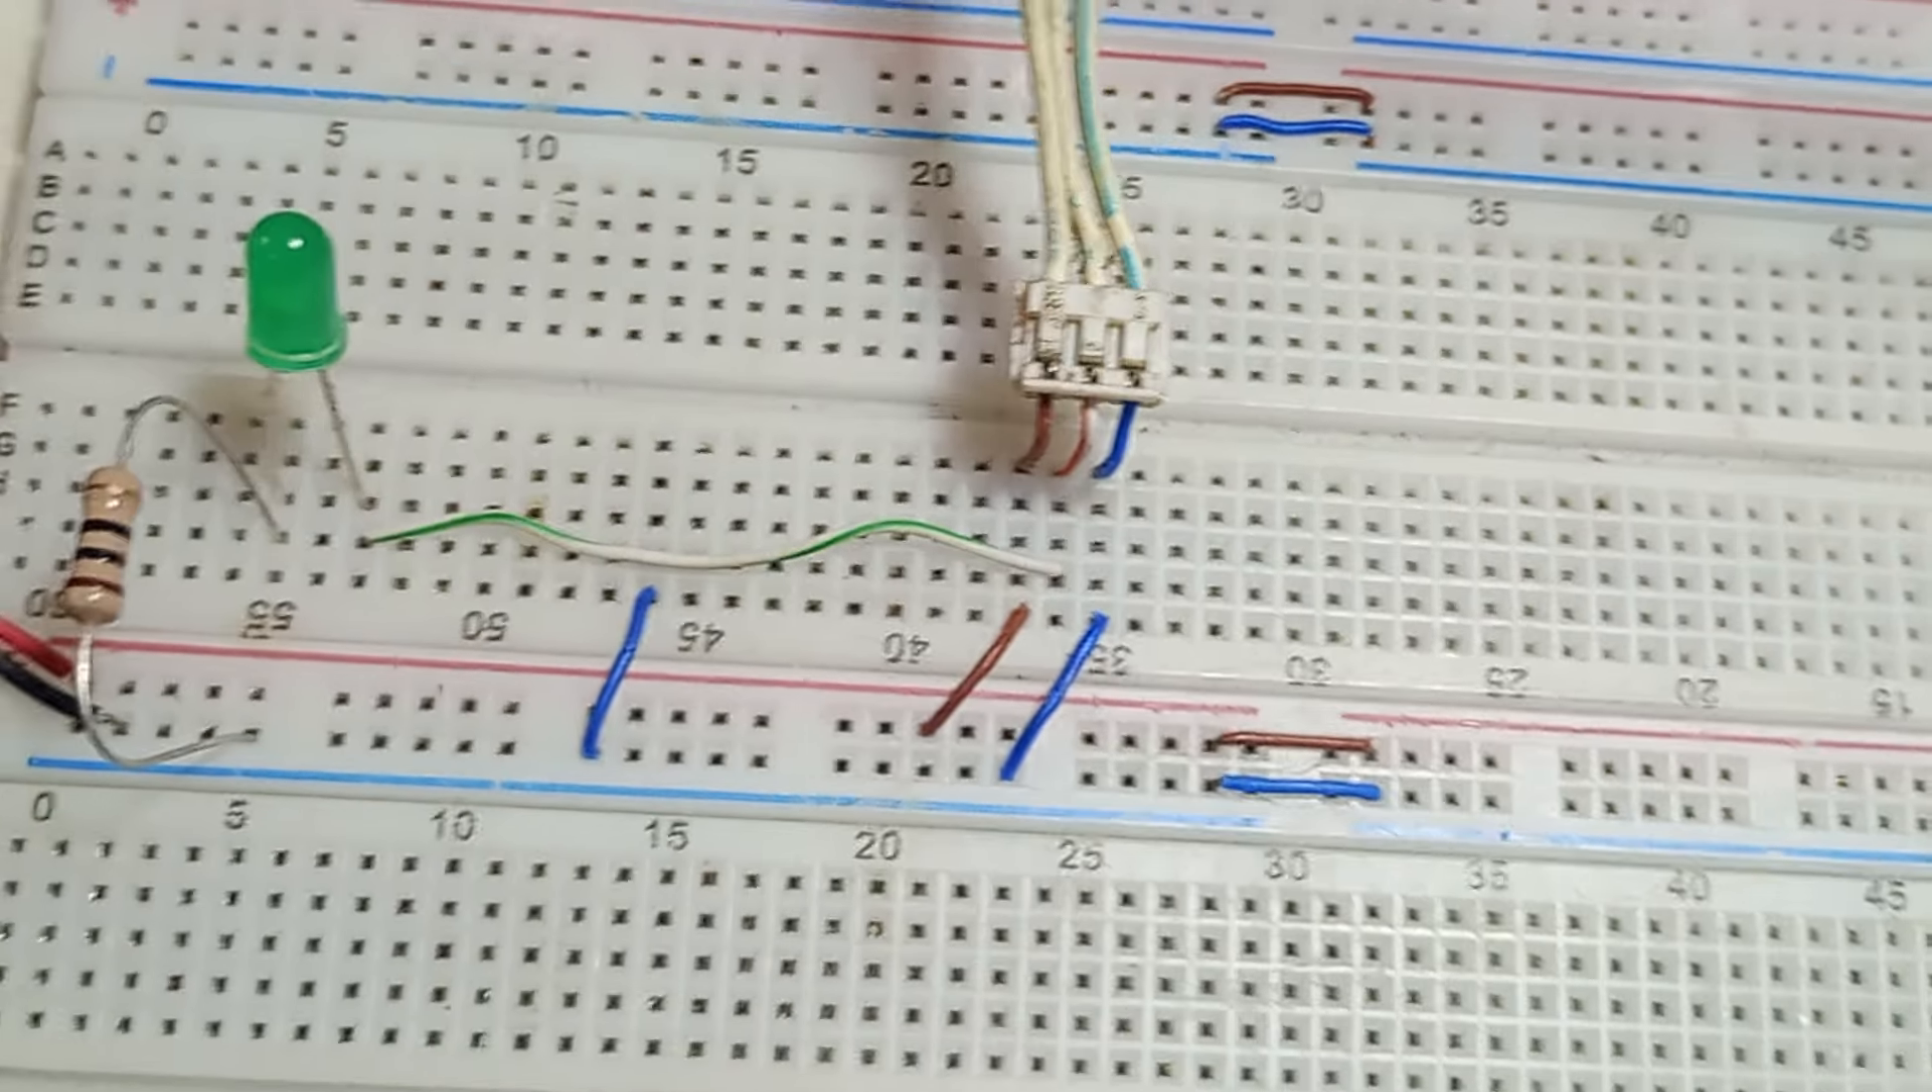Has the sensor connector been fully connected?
Yes.